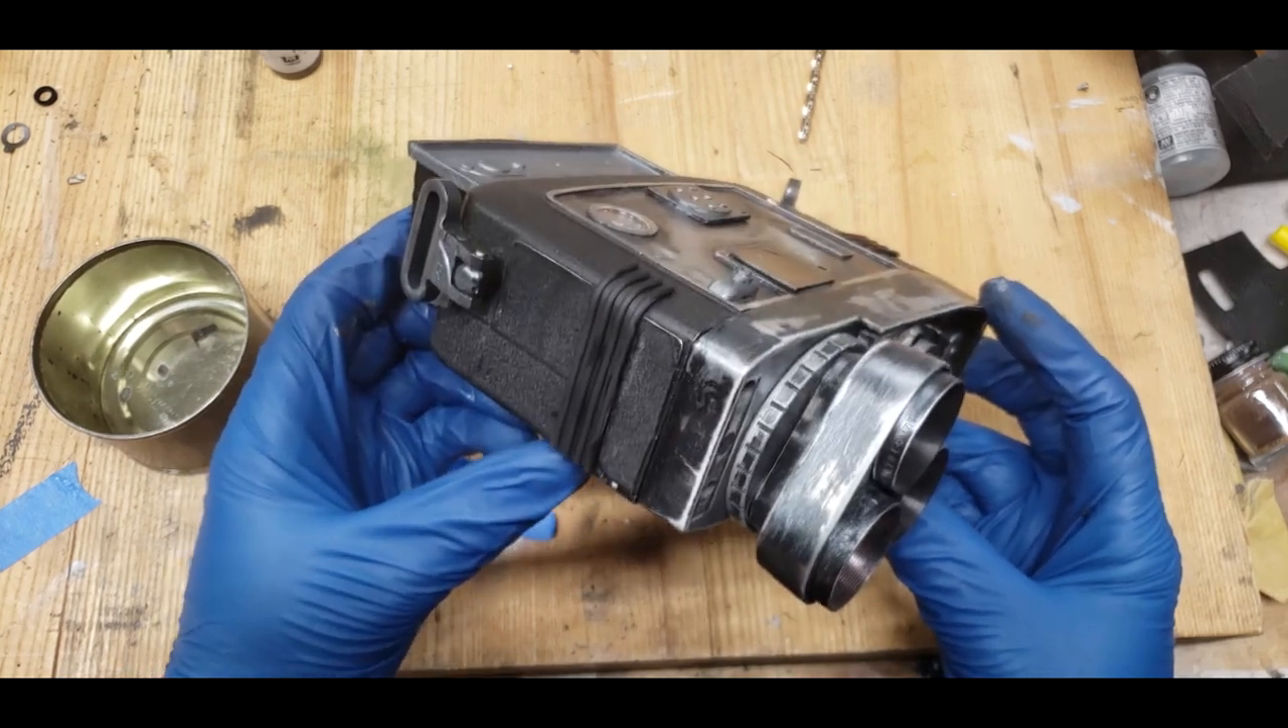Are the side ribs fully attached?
Yes.